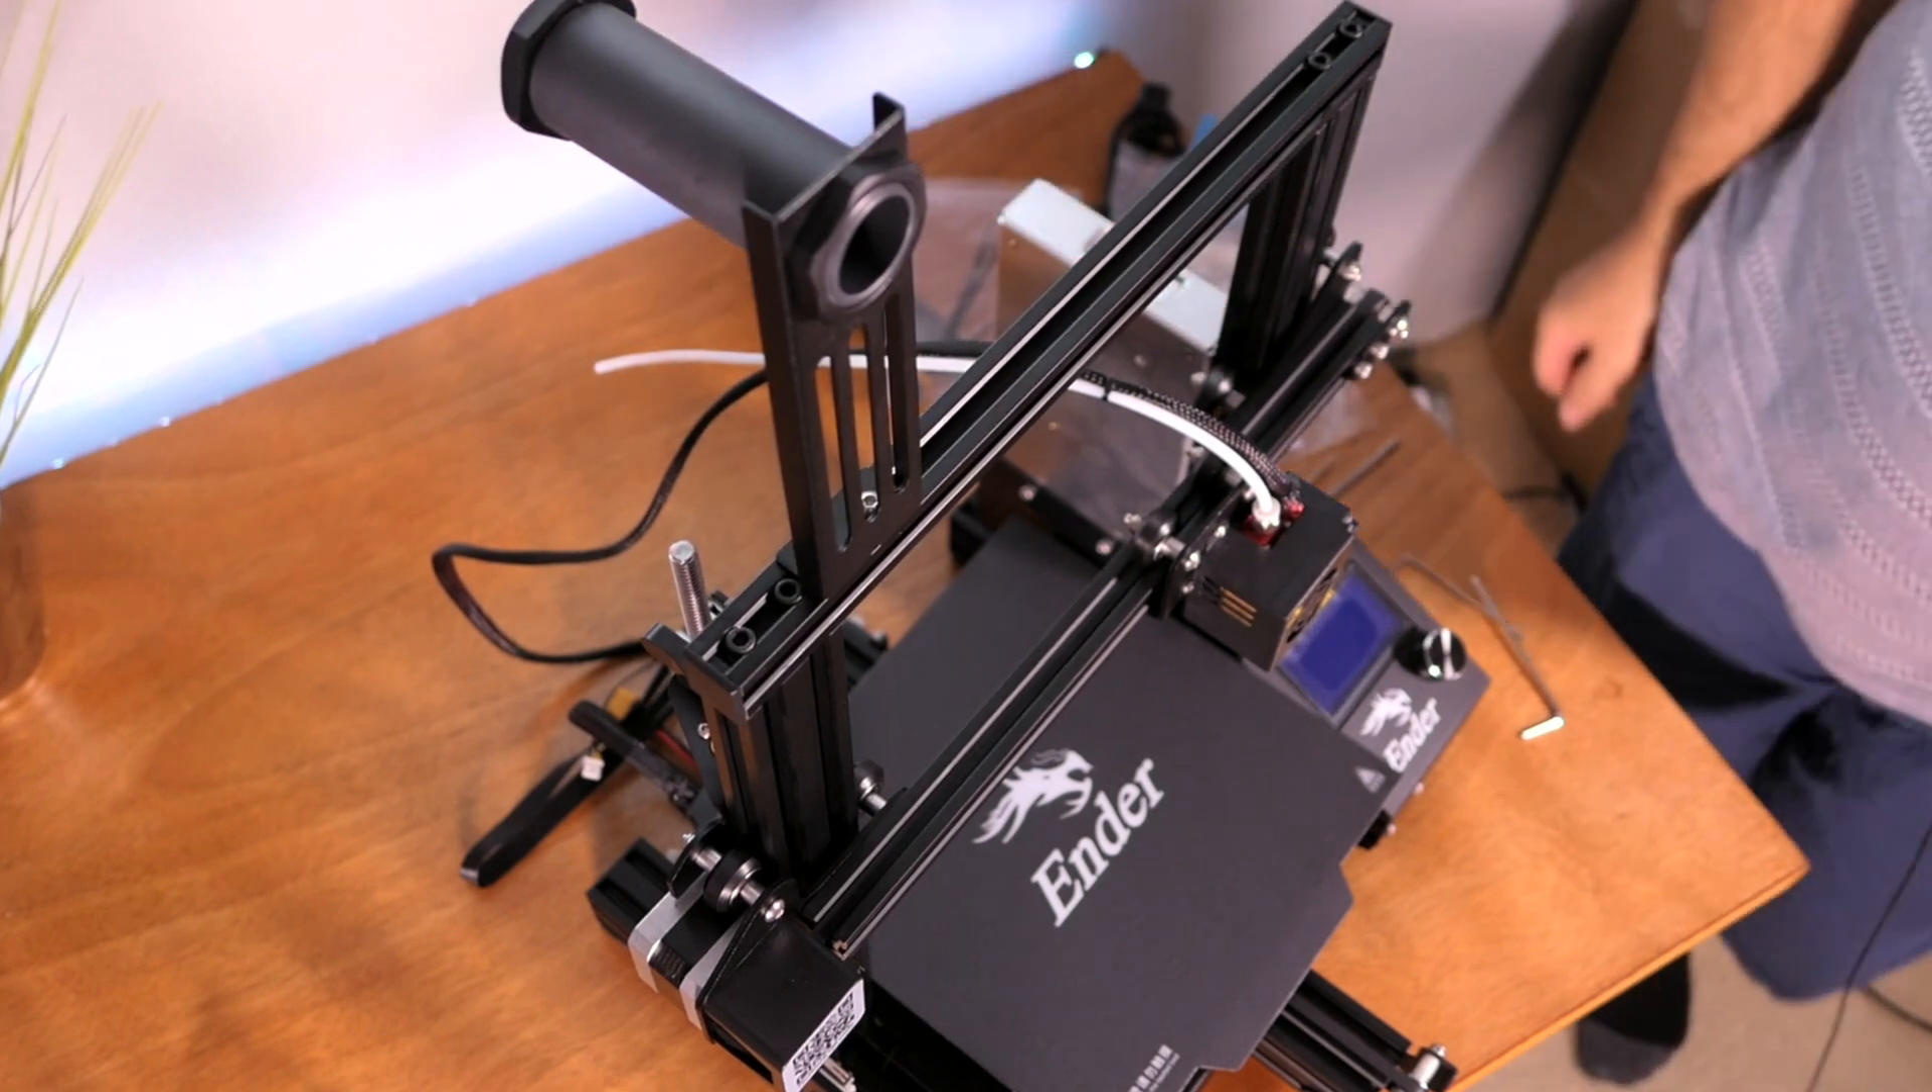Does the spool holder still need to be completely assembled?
No.